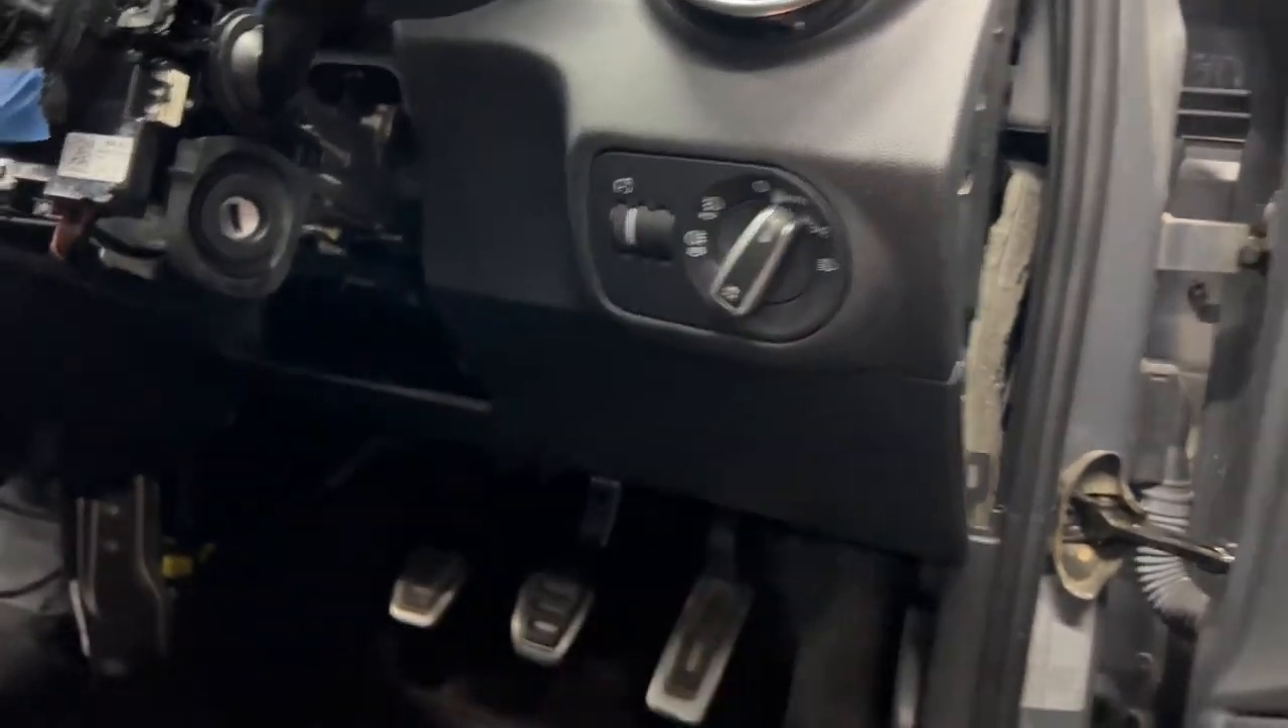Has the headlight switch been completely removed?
No.